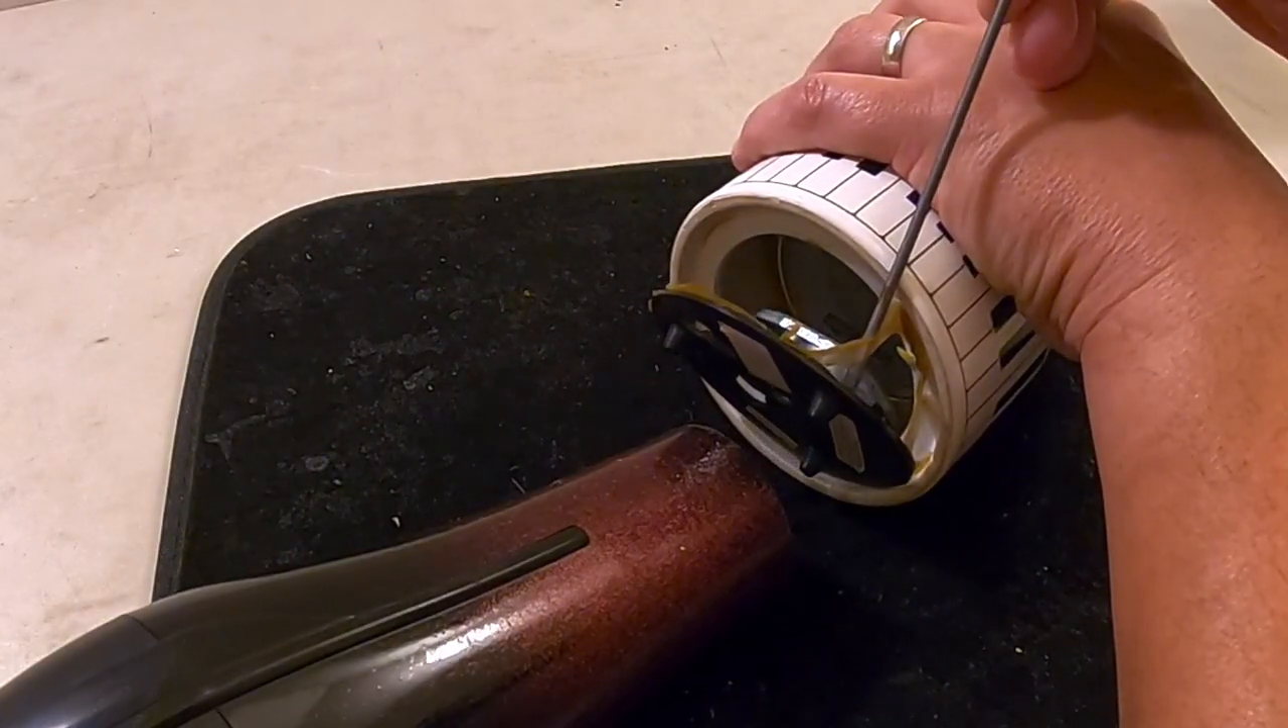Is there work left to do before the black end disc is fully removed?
Yes.